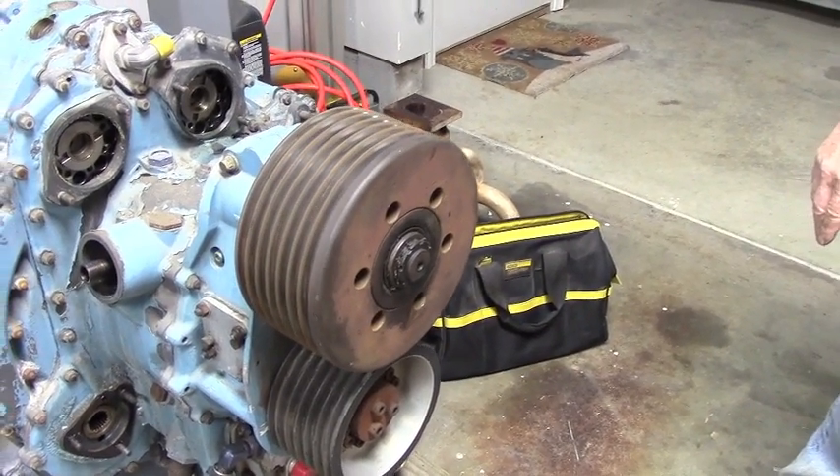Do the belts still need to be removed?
No.